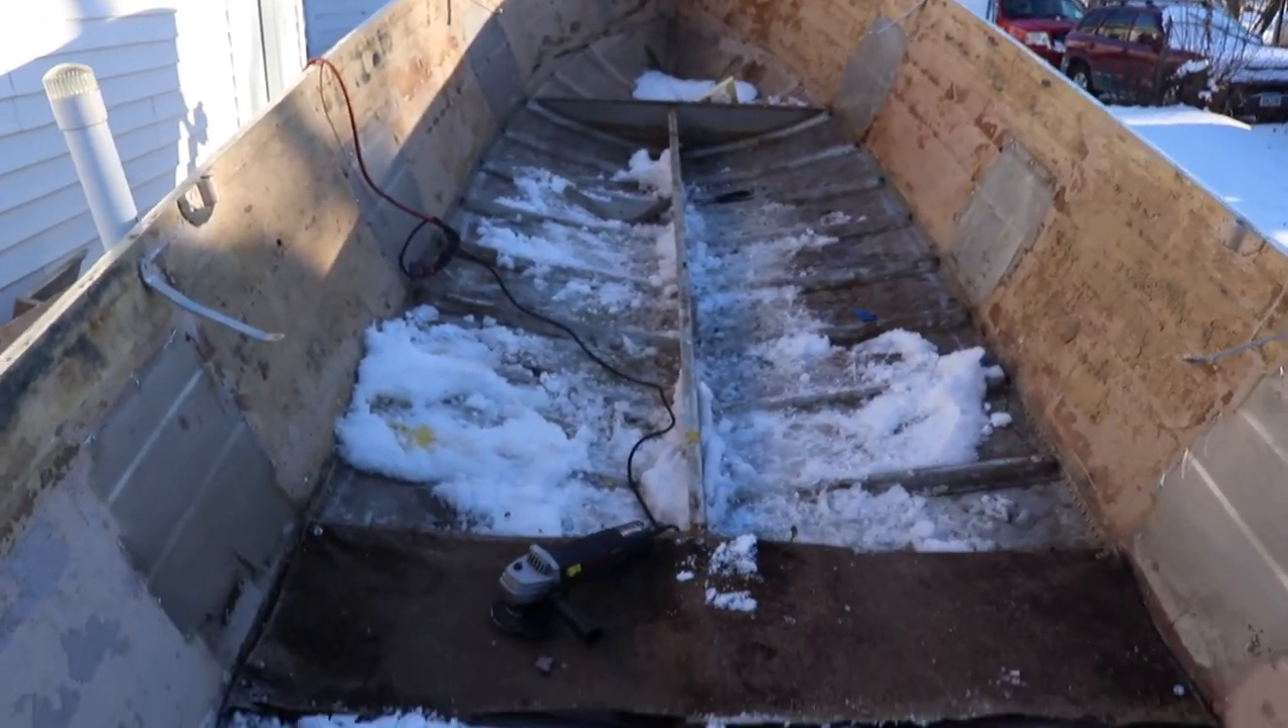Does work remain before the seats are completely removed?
No.